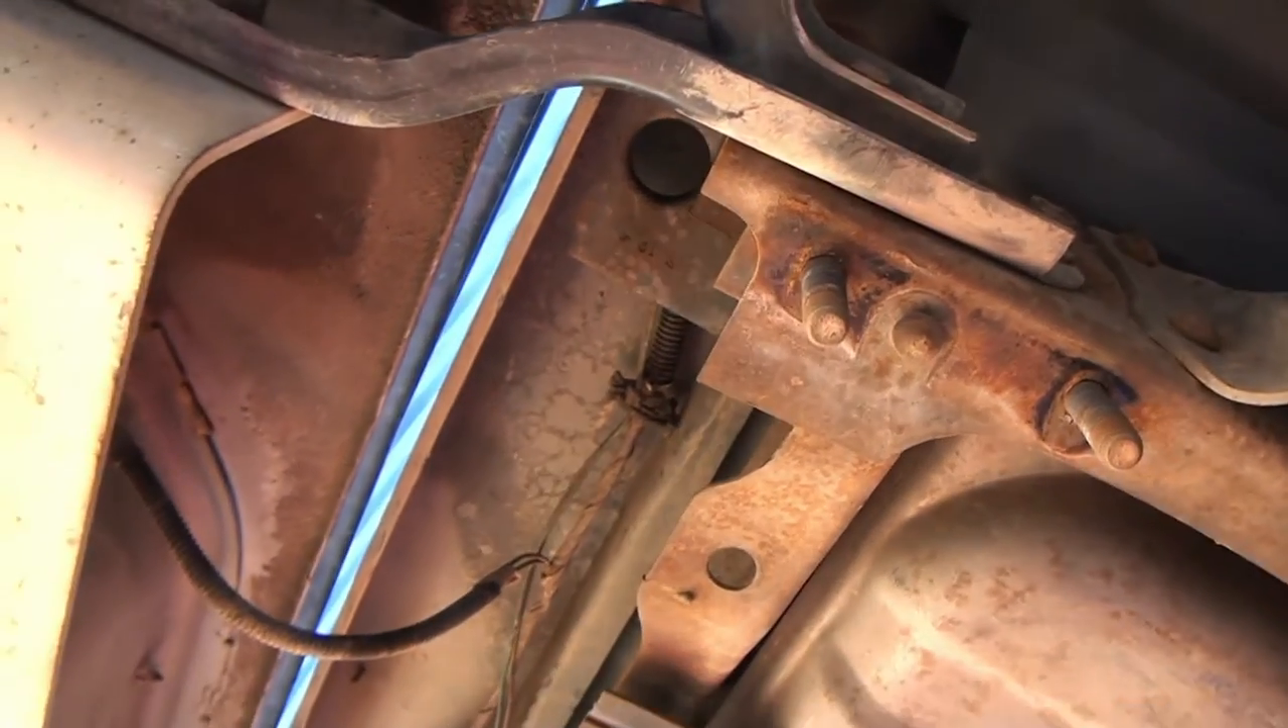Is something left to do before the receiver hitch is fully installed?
Yes.